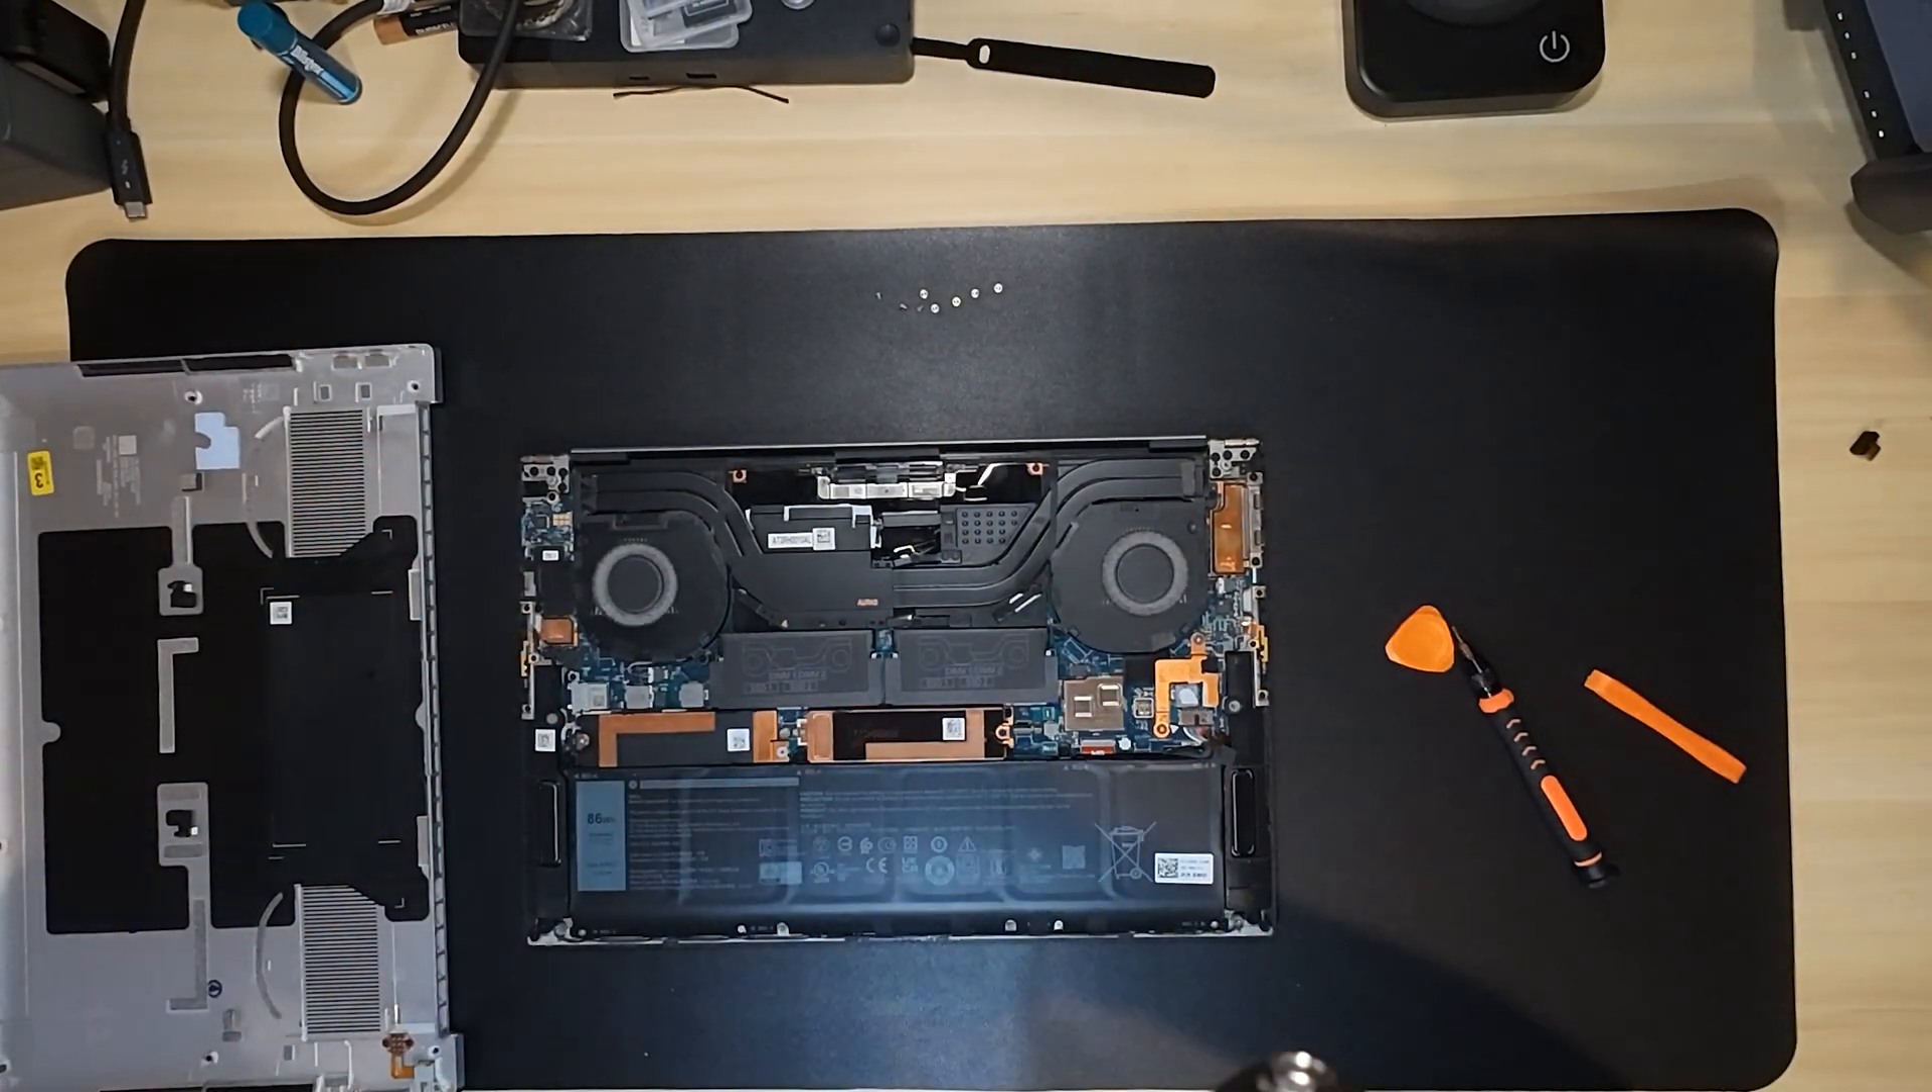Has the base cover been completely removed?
Yes.